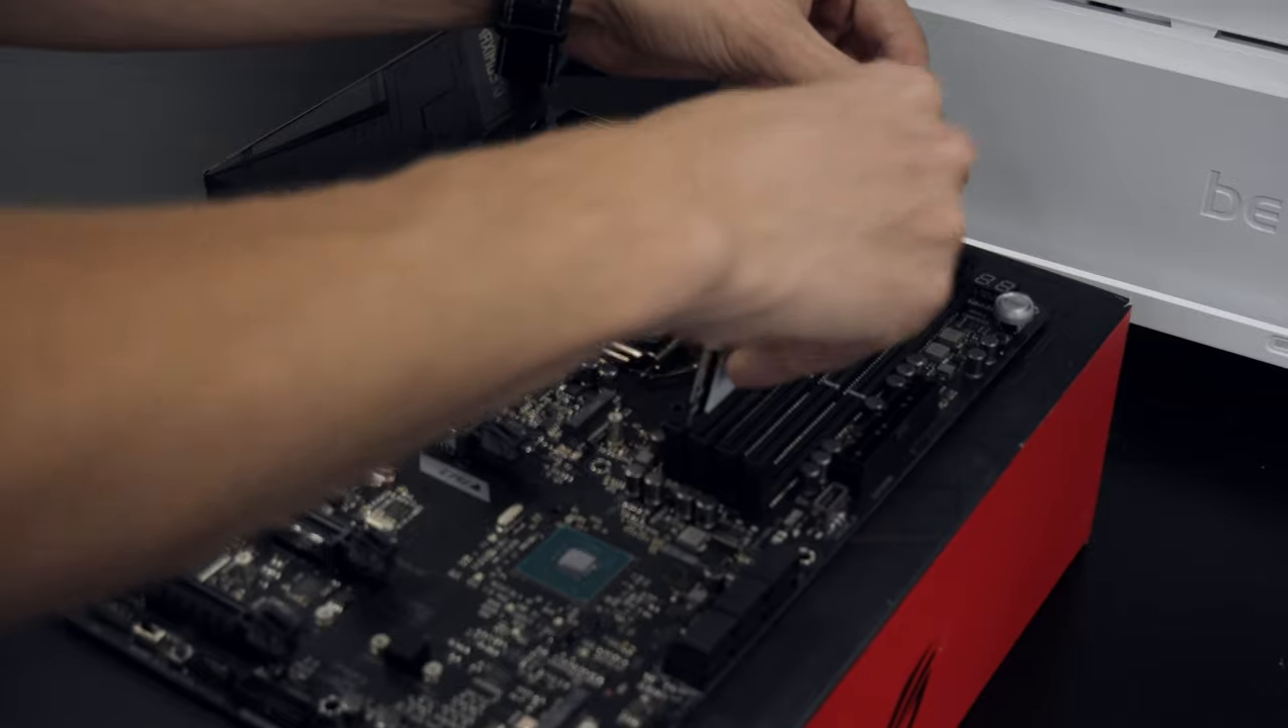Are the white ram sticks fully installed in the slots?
No.